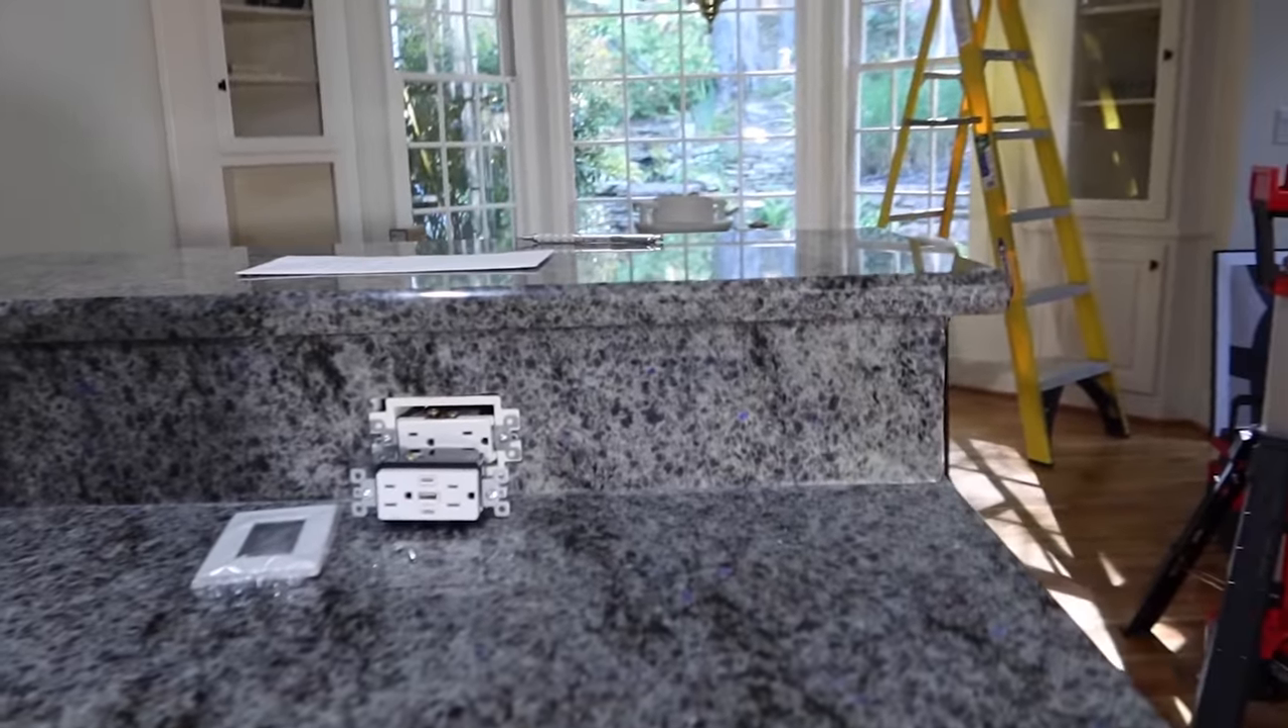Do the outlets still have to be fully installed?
Yes.